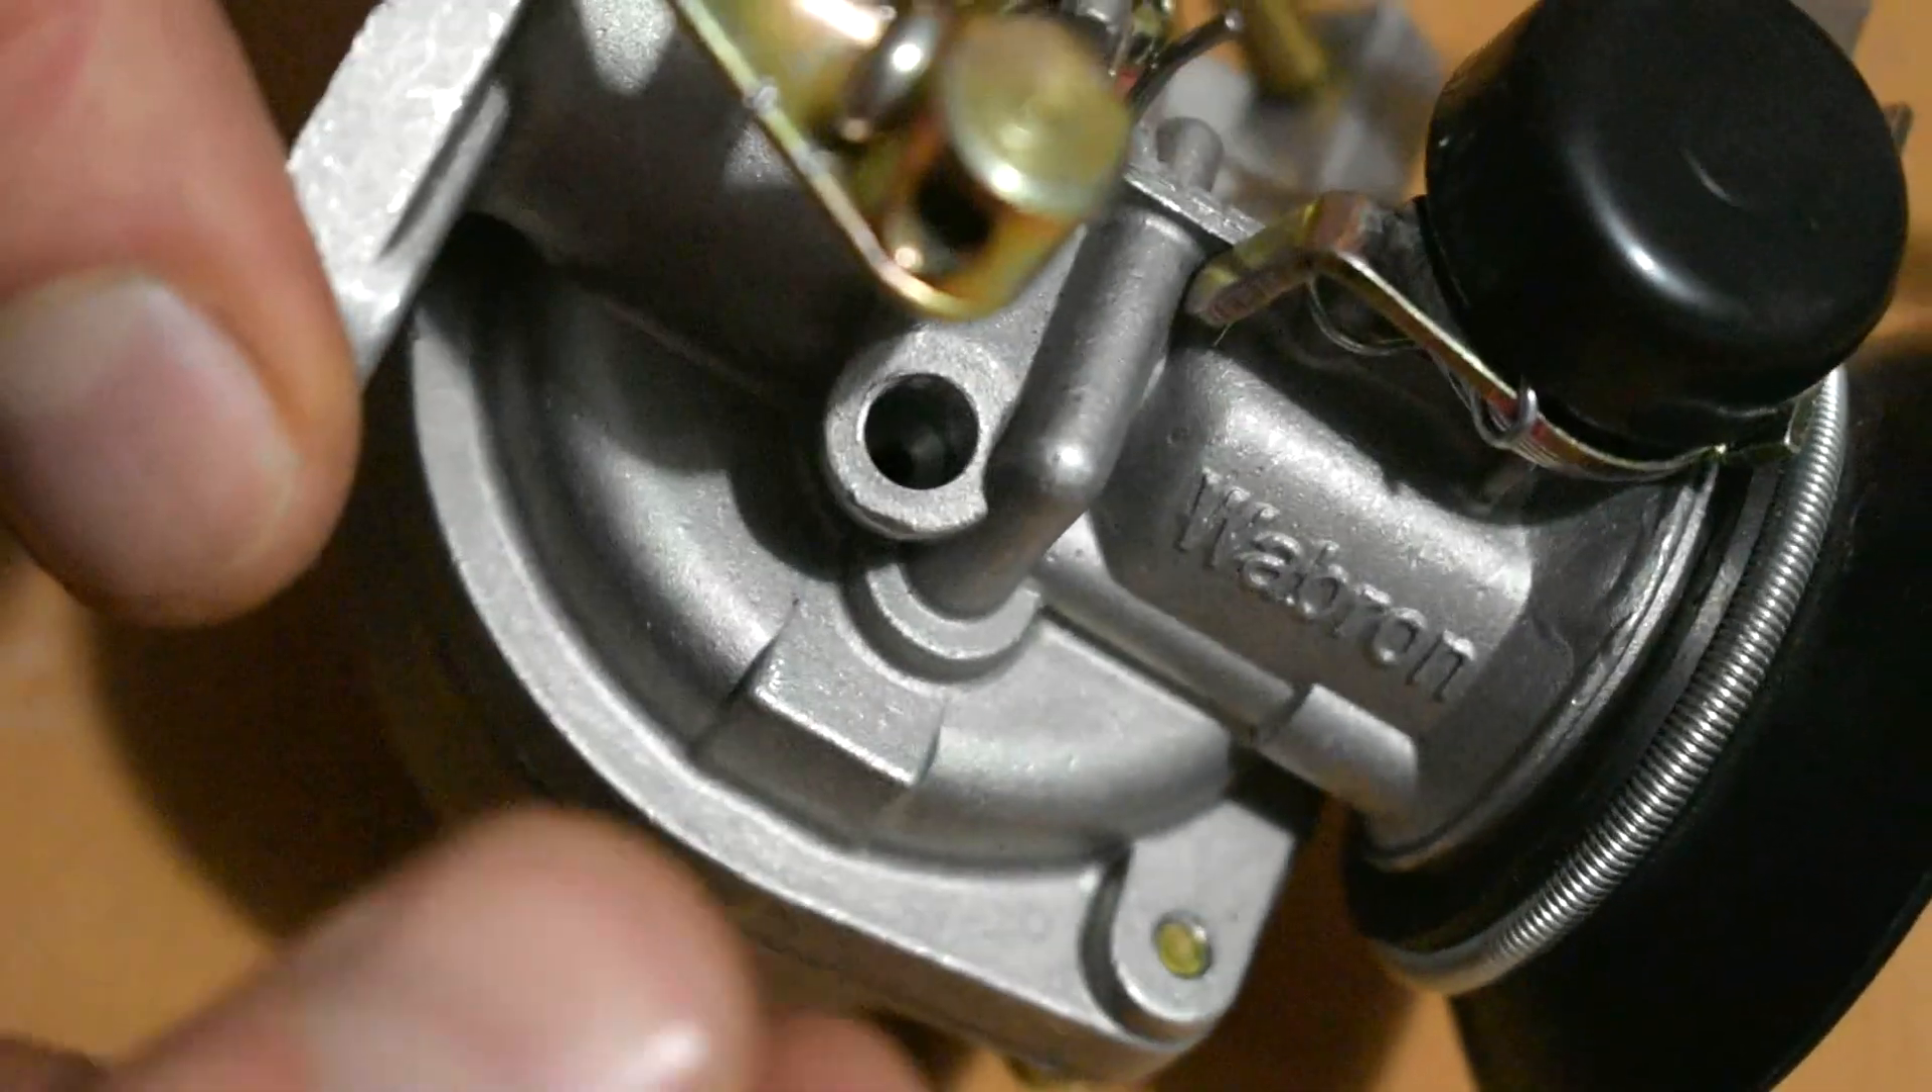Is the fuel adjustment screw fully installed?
No.